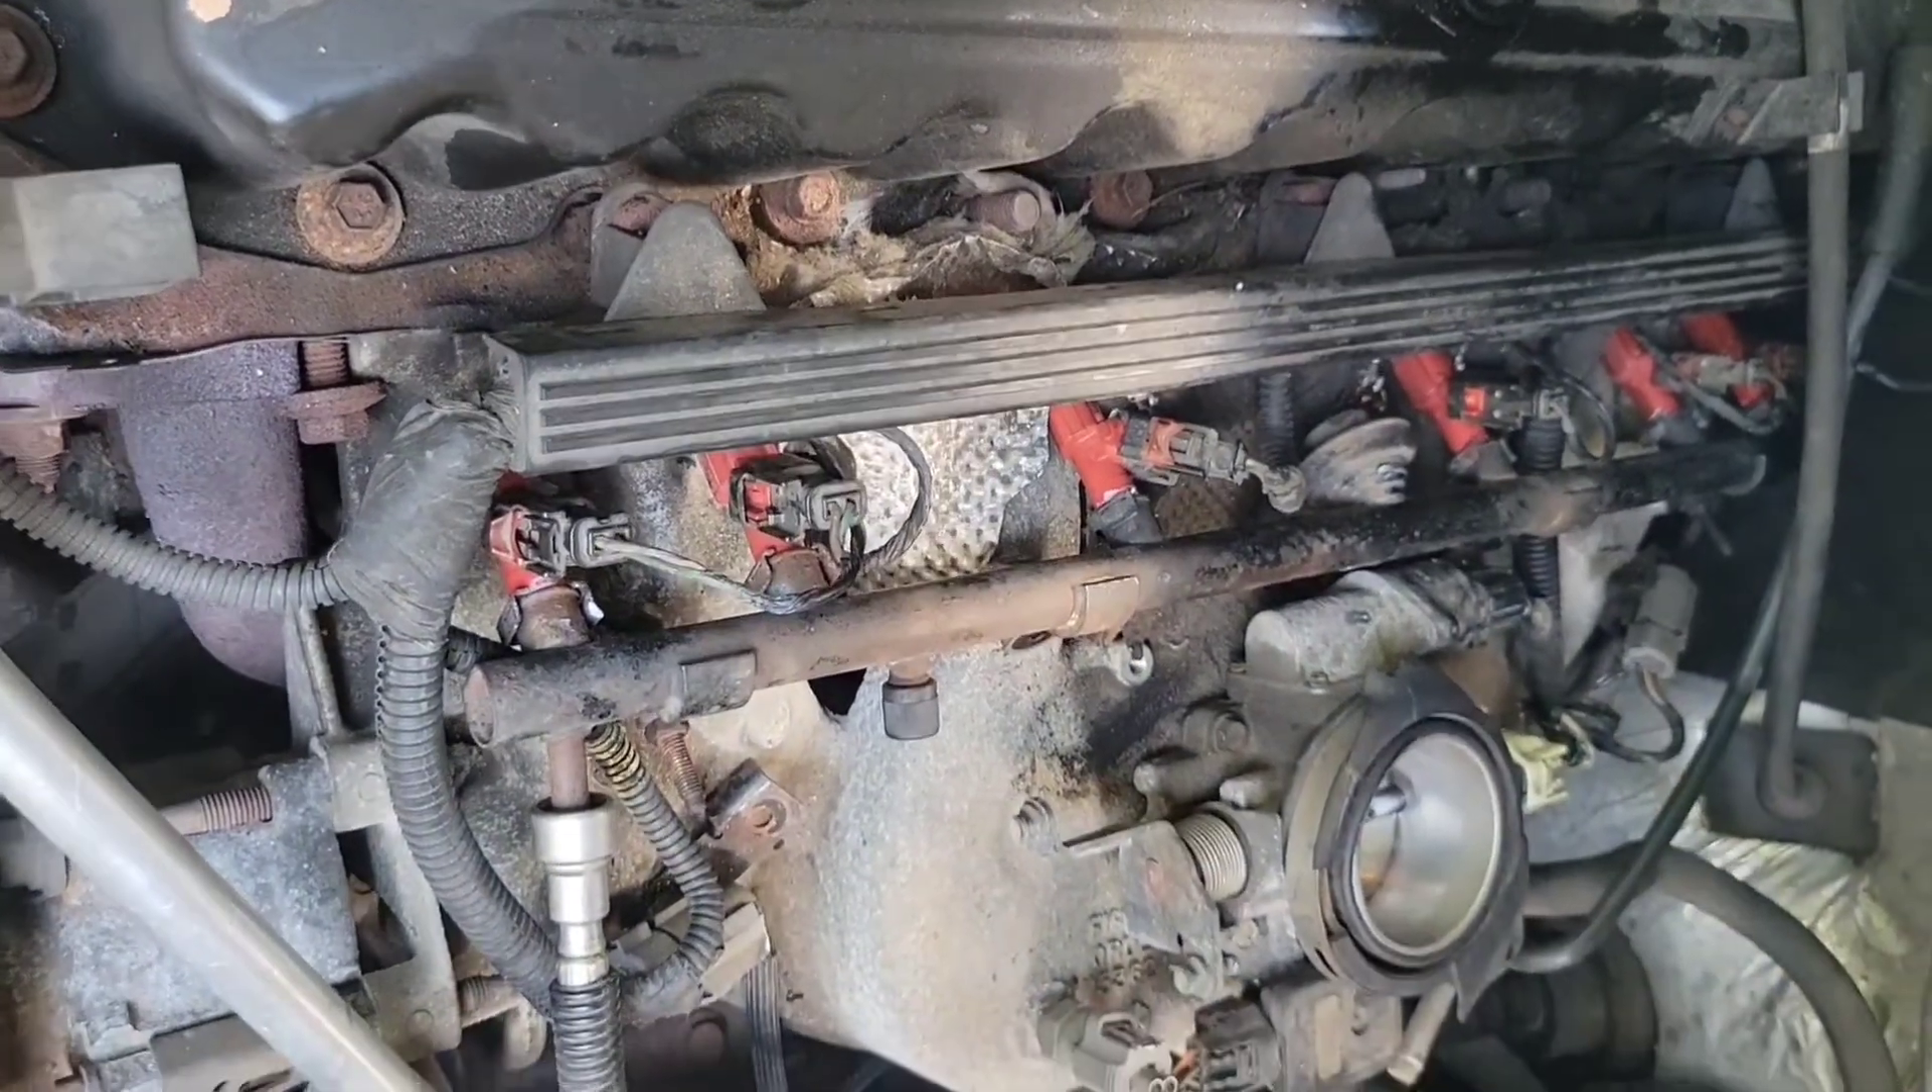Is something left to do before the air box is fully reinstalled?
Yes.